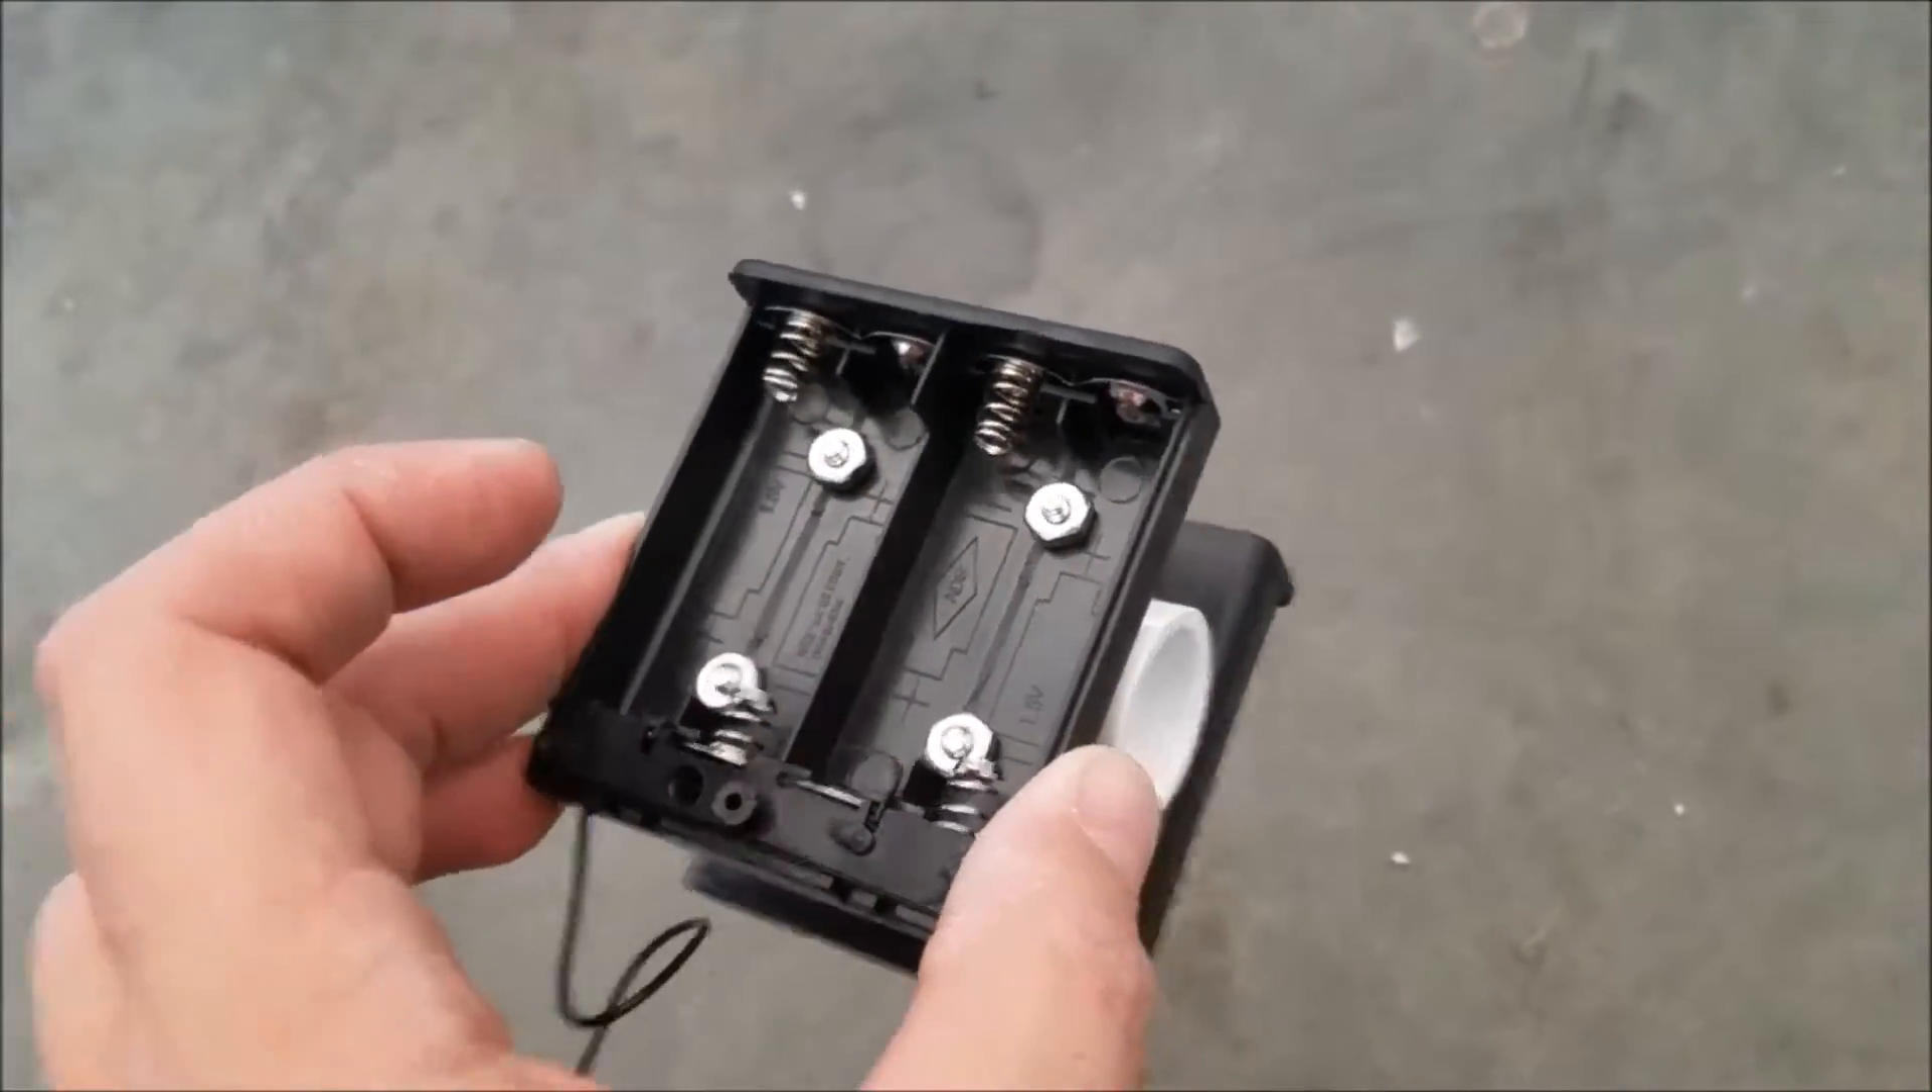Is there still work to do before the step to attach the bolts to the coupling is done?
No.